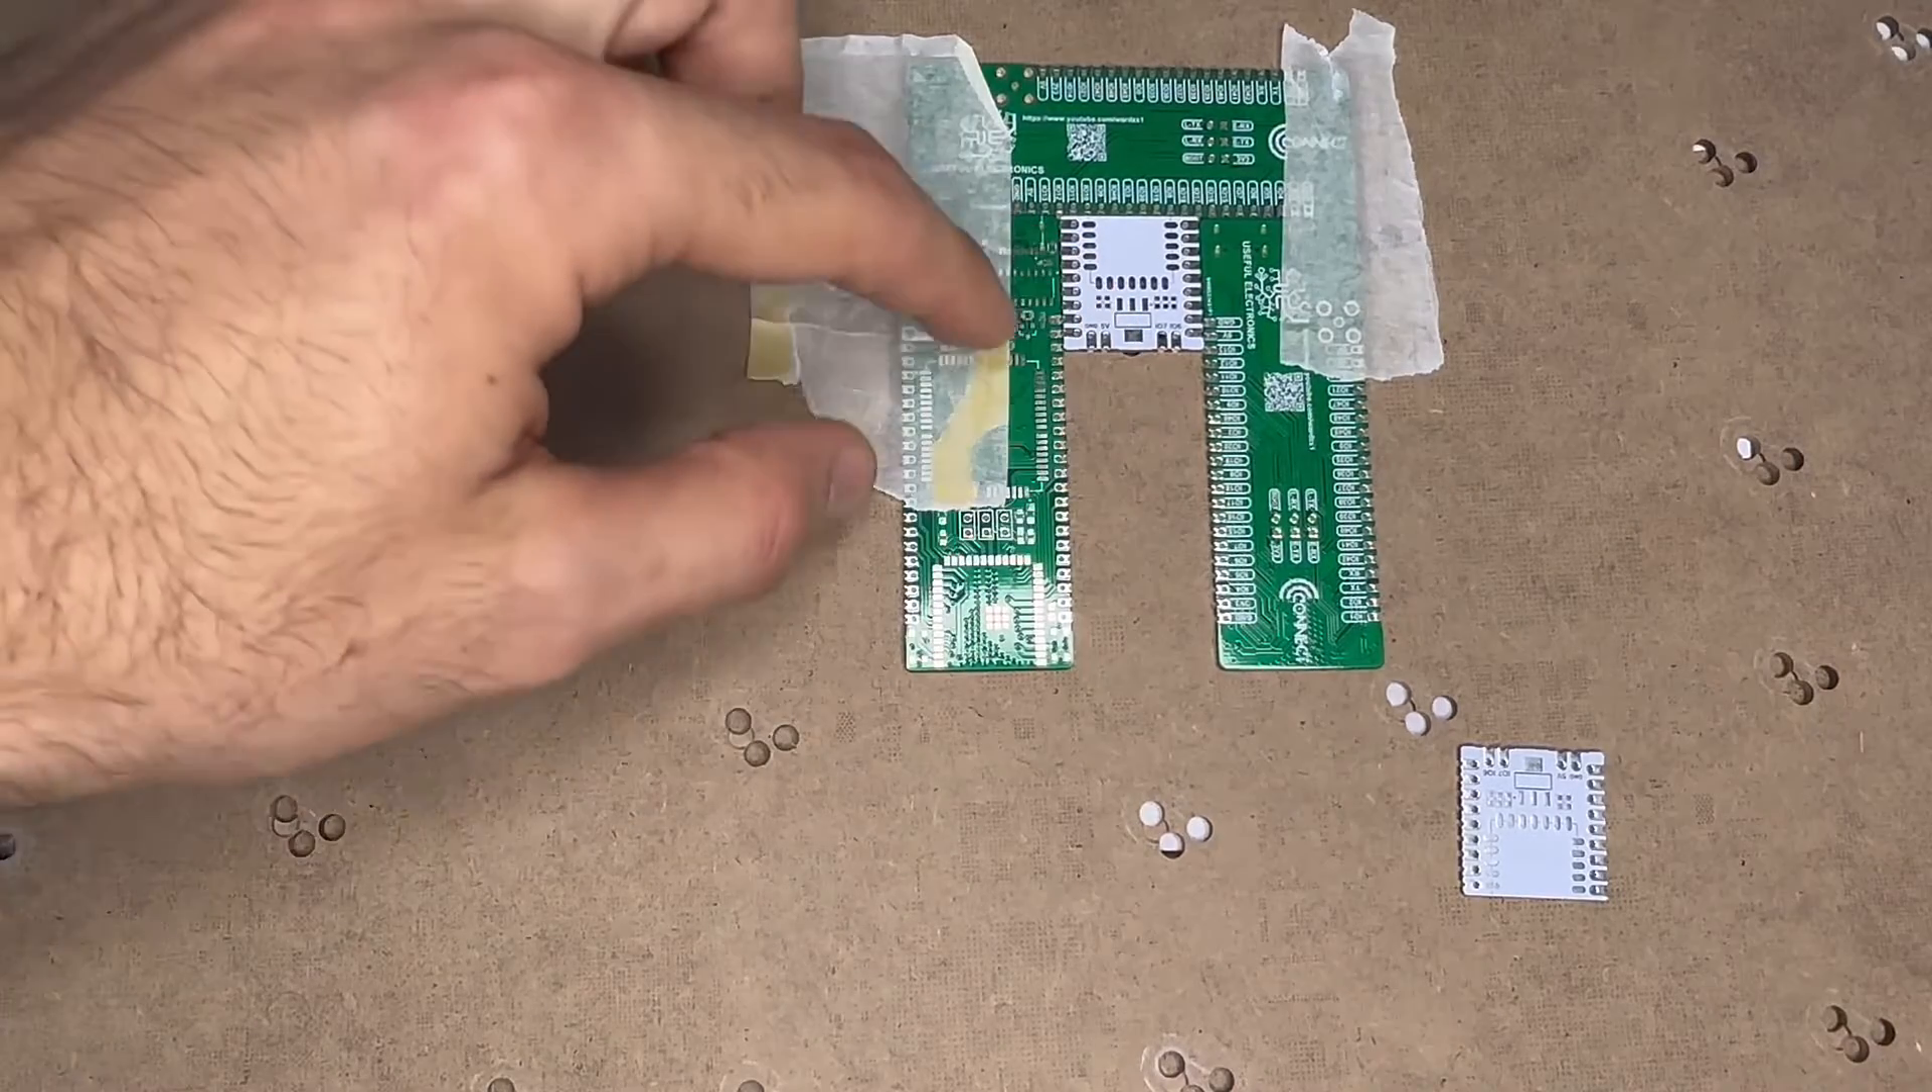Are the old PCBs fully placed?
Yes.